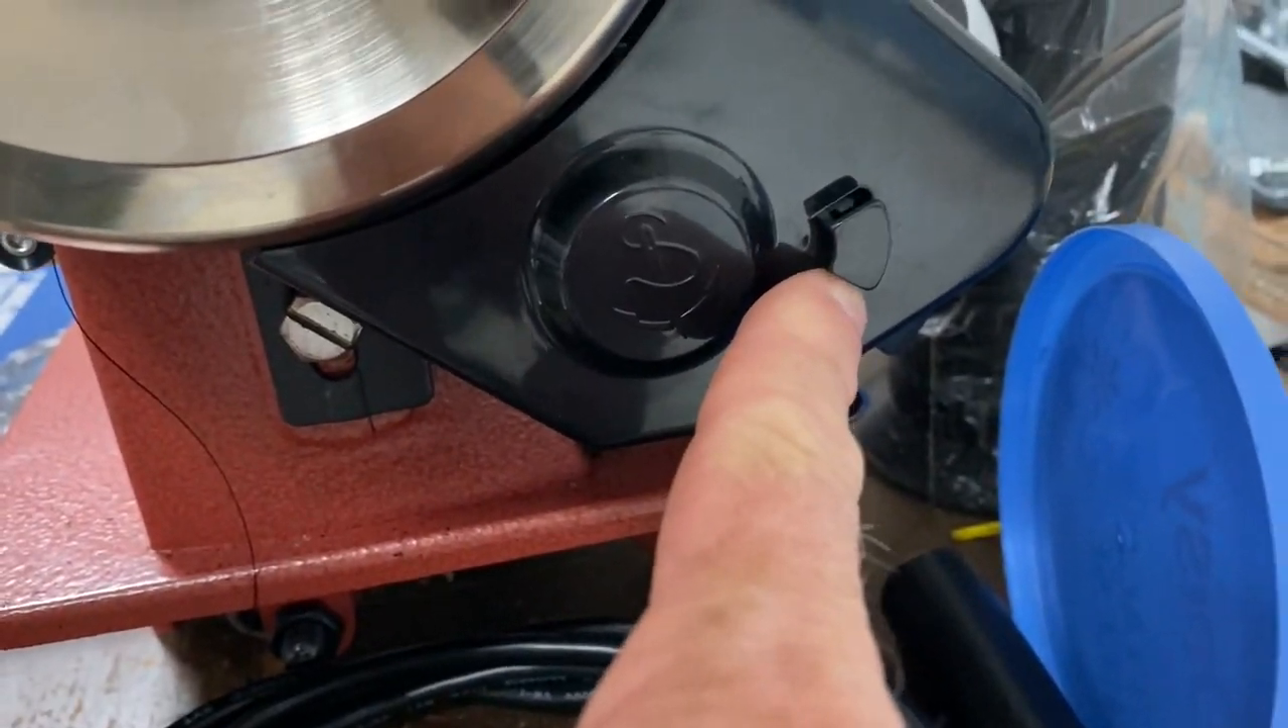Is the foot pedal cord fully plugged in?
No.